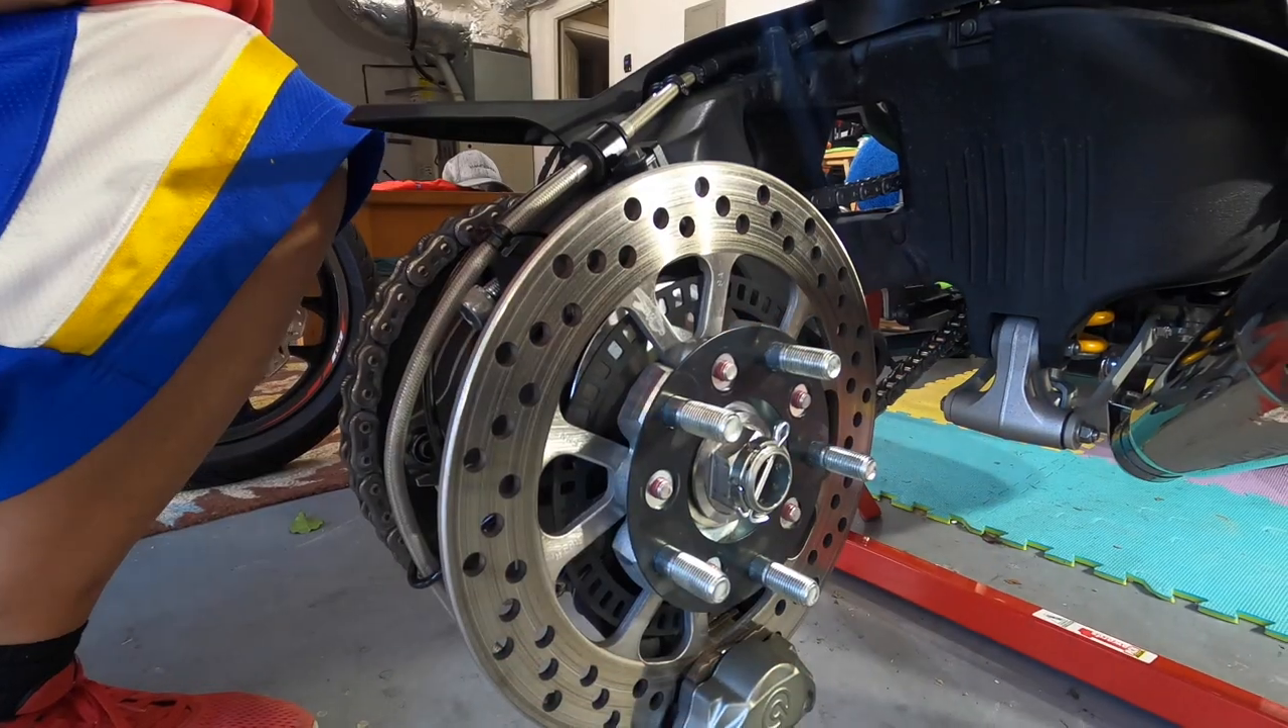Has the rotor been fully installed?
Yes.